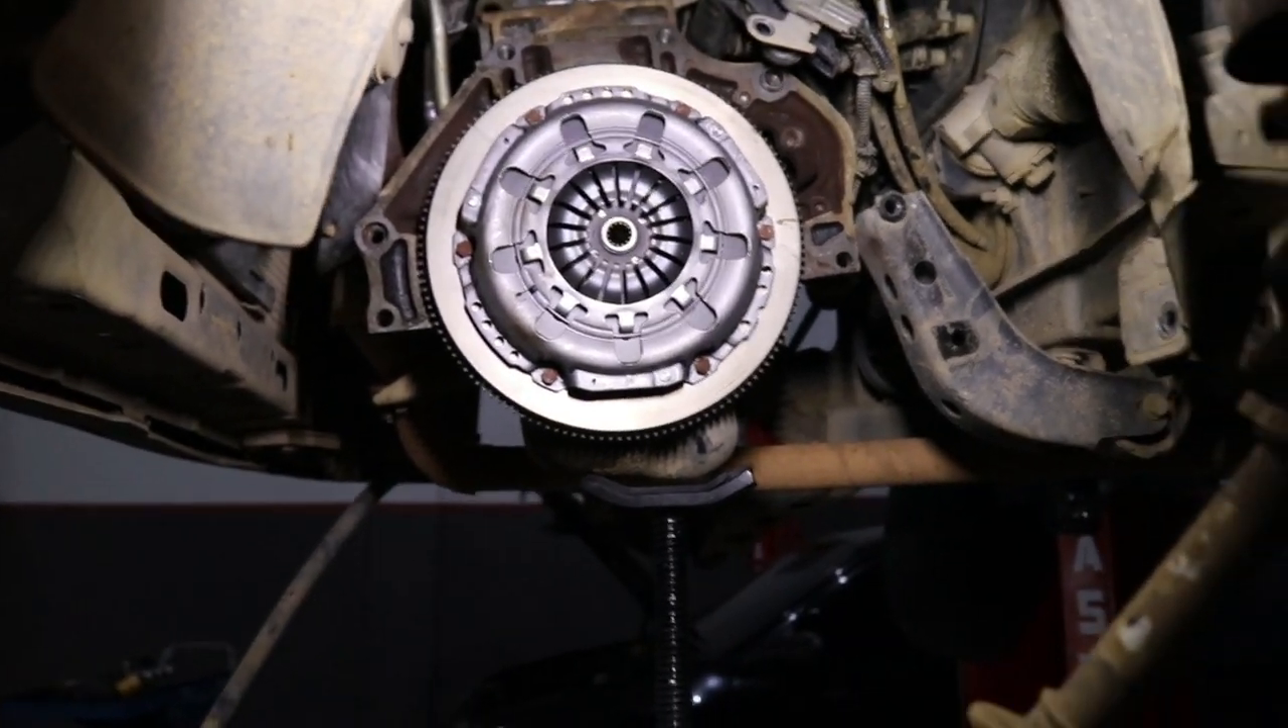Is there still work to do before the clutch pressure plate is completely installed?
No.